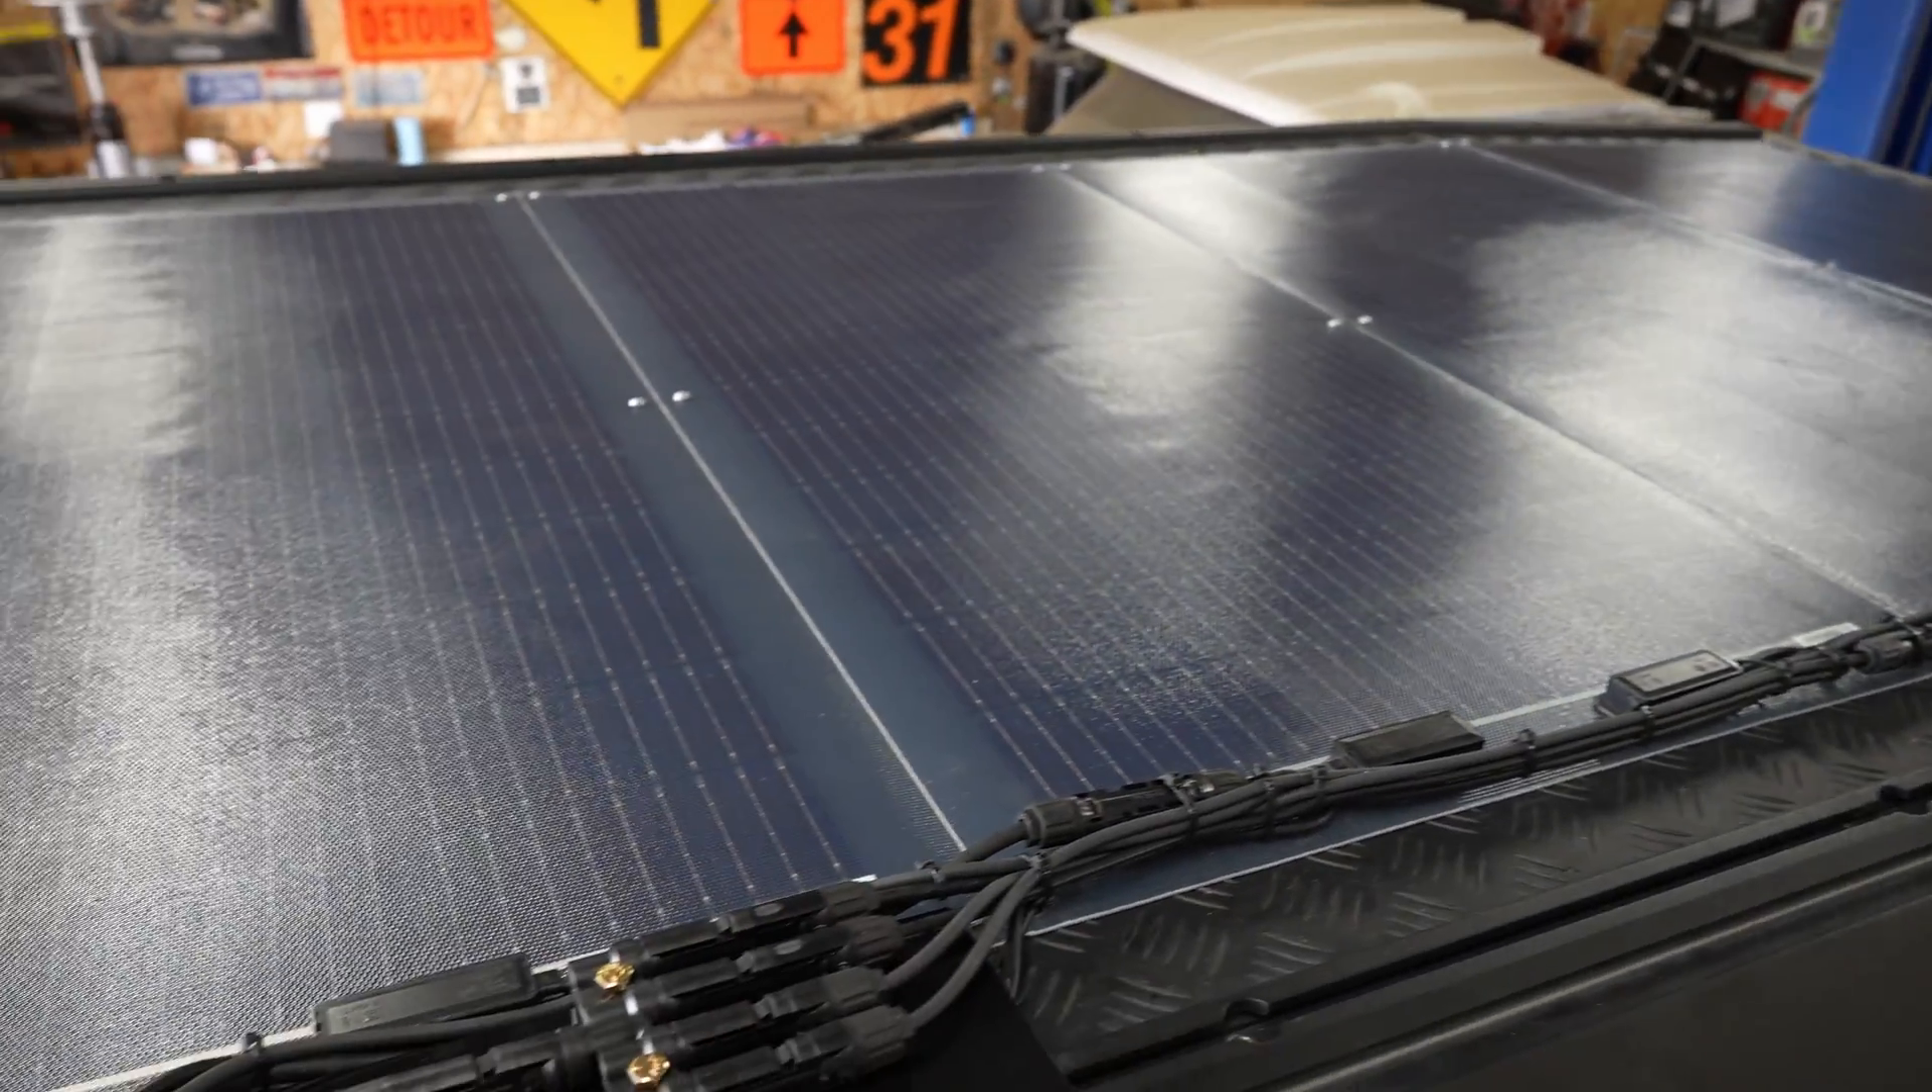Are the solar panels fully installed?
Yes.